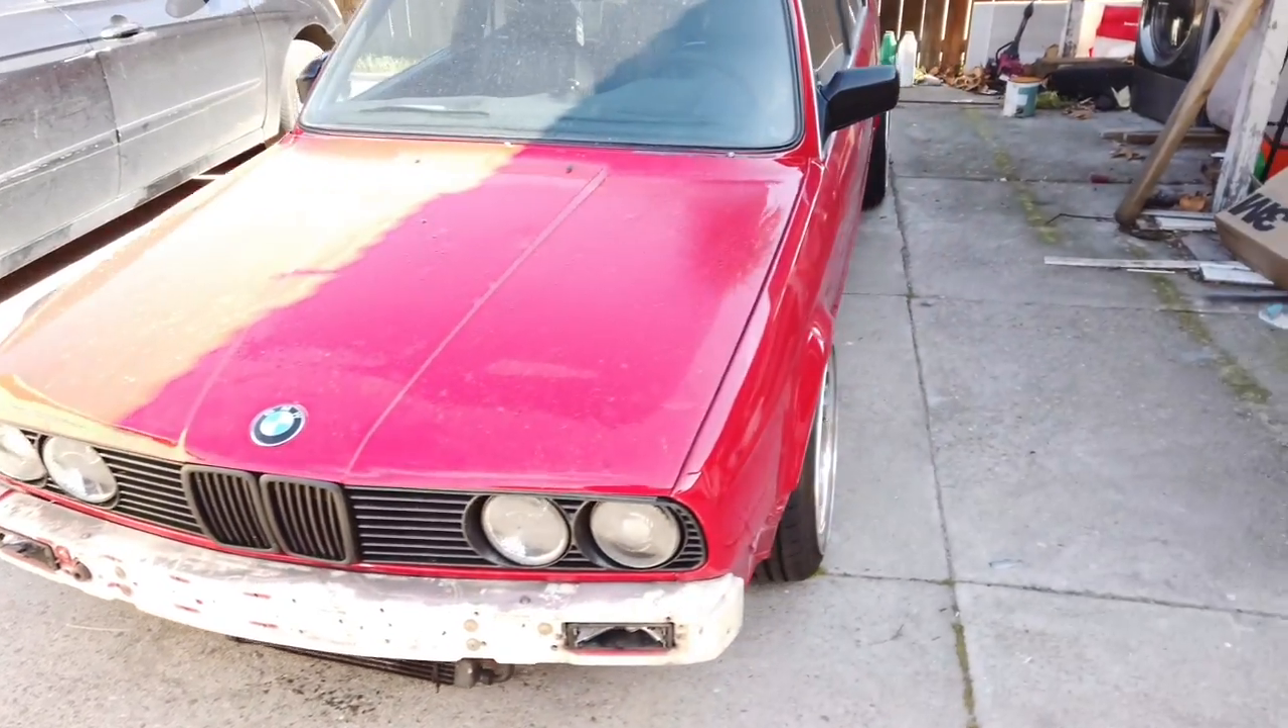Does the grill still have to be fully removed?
Yes.